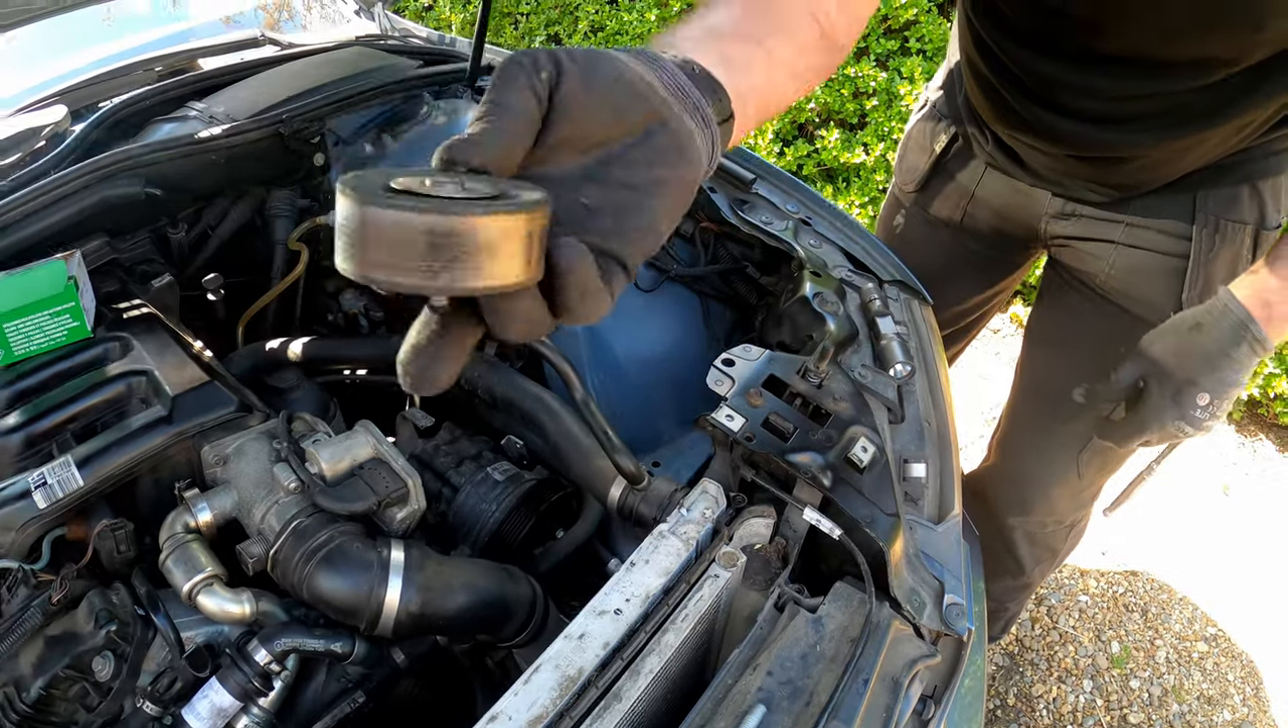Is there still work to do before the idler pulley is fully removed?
No.